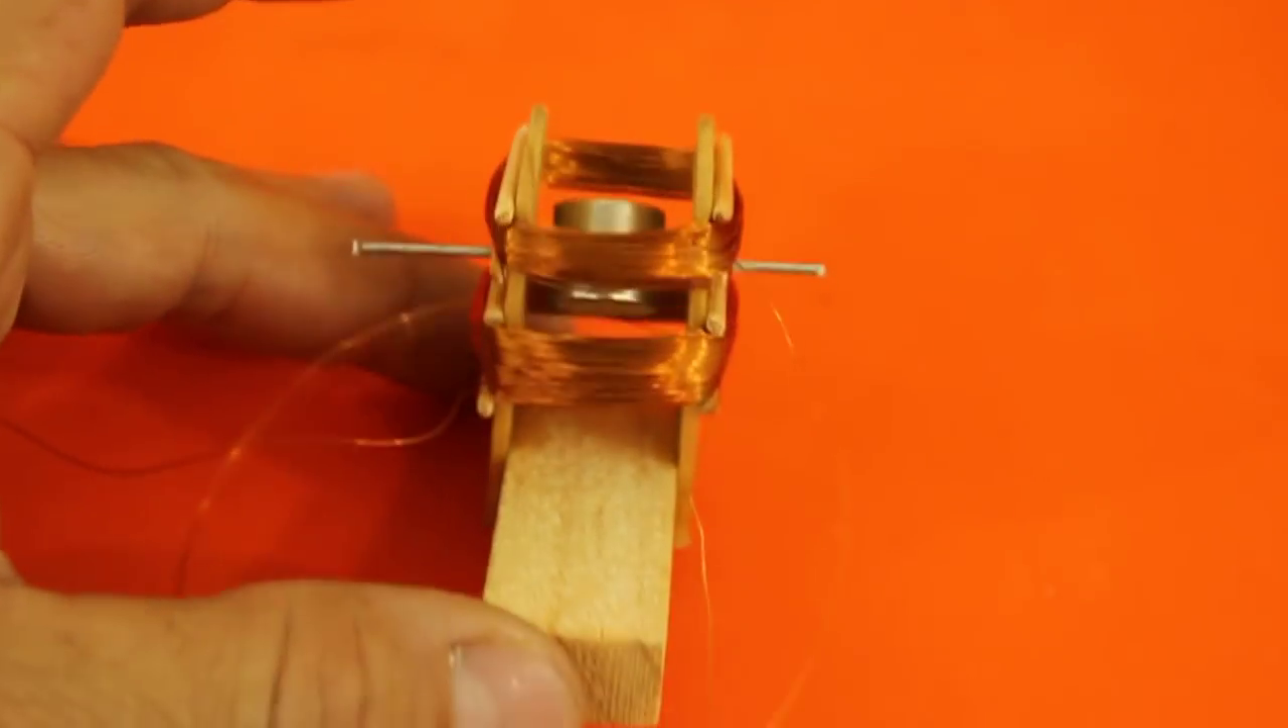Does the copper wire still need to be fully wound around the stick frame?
No.